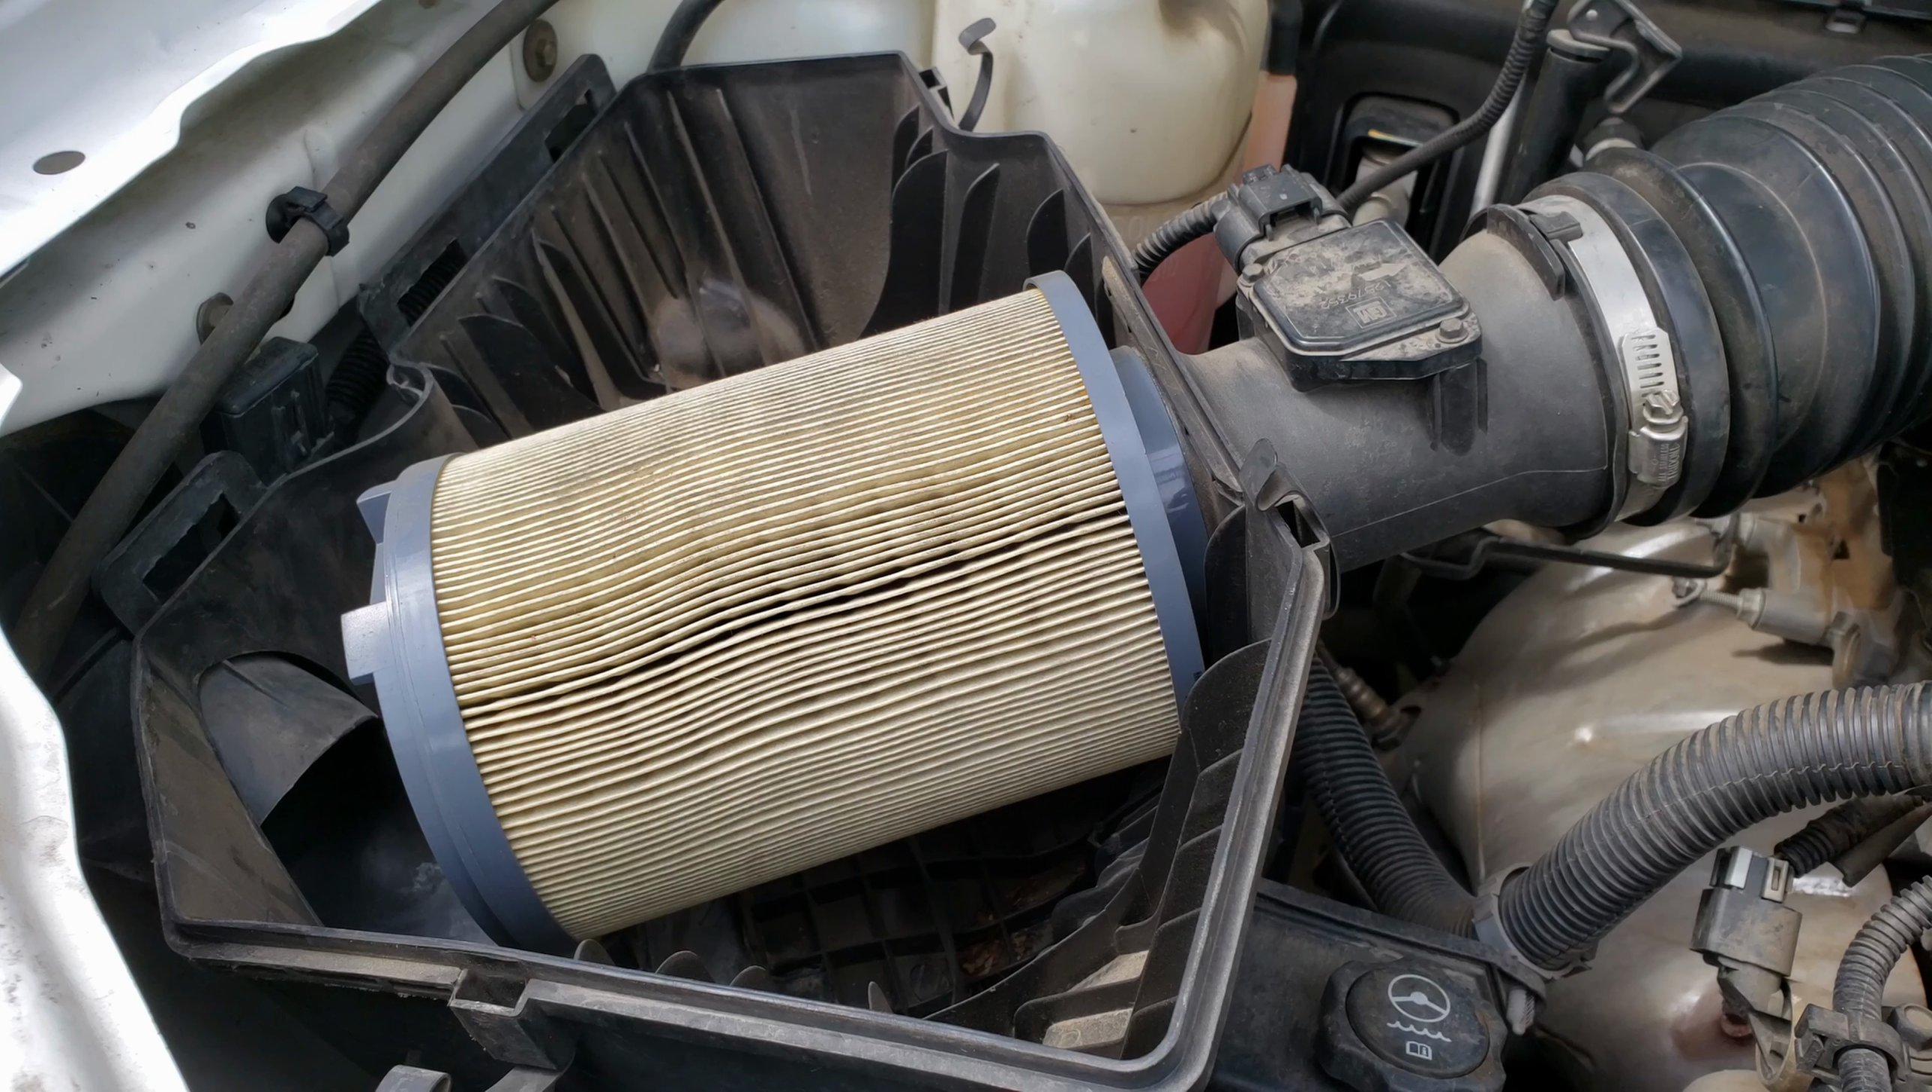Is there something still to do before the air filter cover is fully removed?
No.